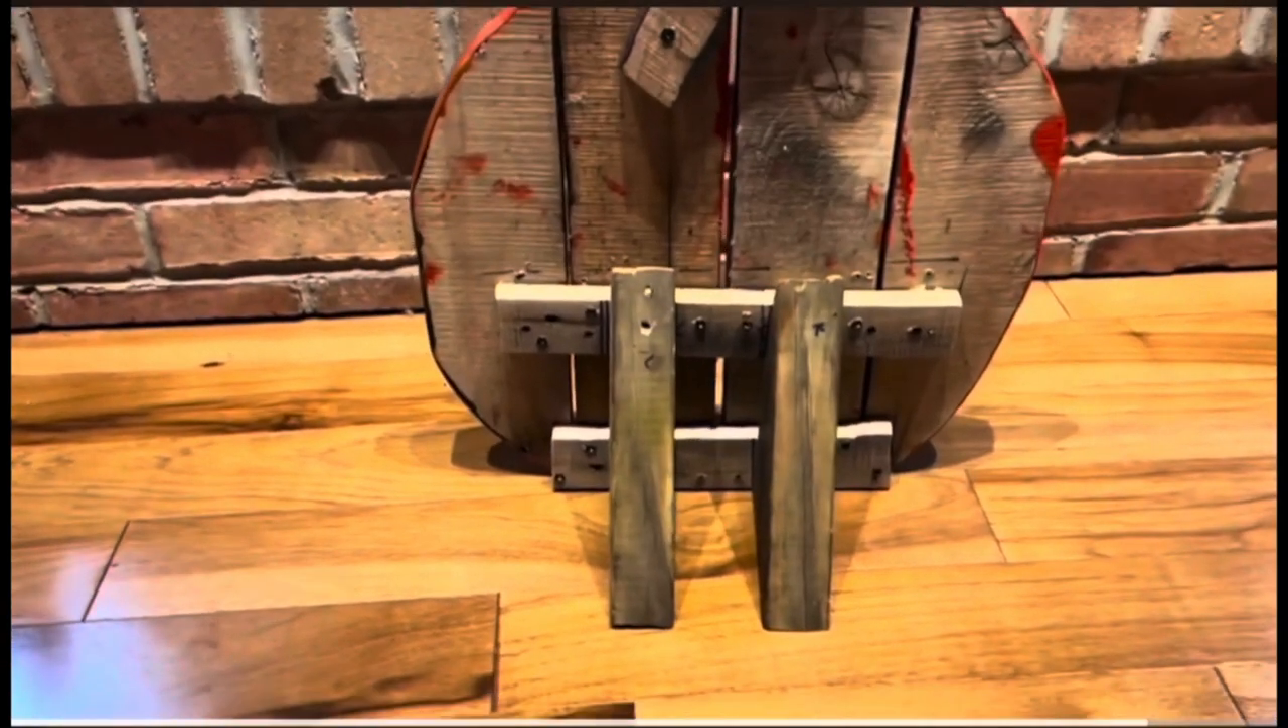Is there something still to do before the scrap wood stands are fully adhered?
No.